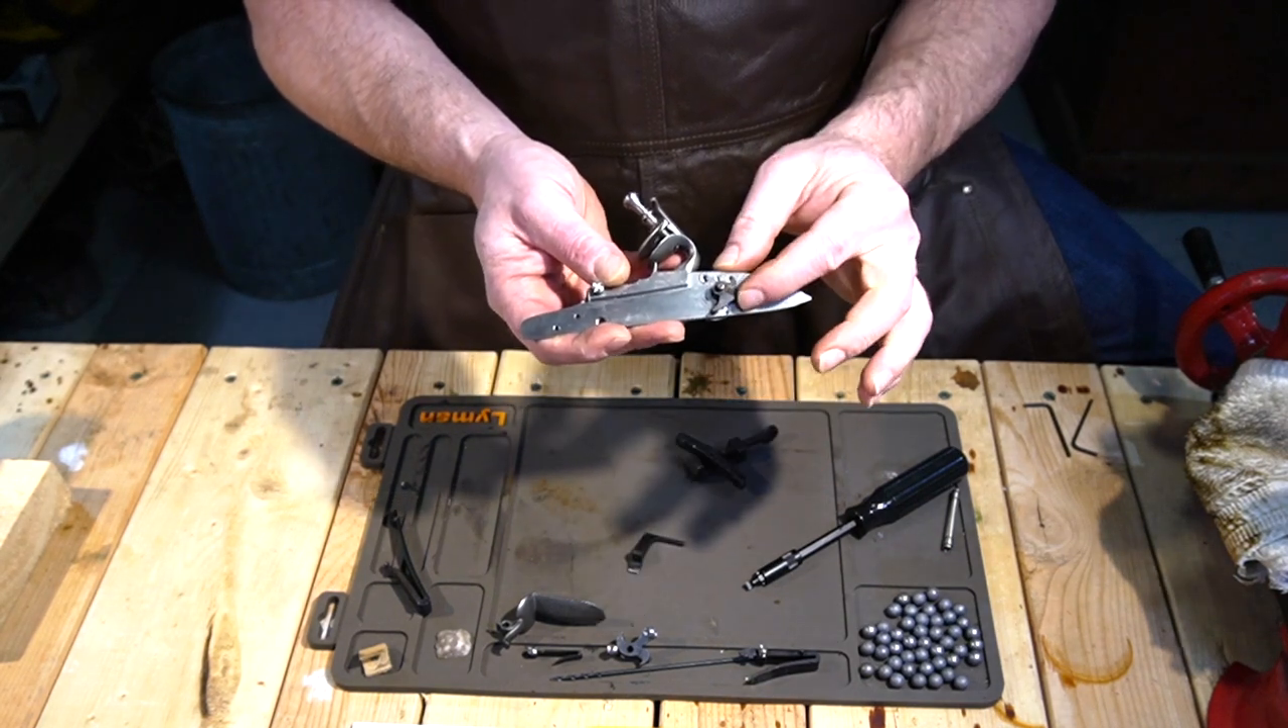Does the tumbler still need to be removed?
Yes.